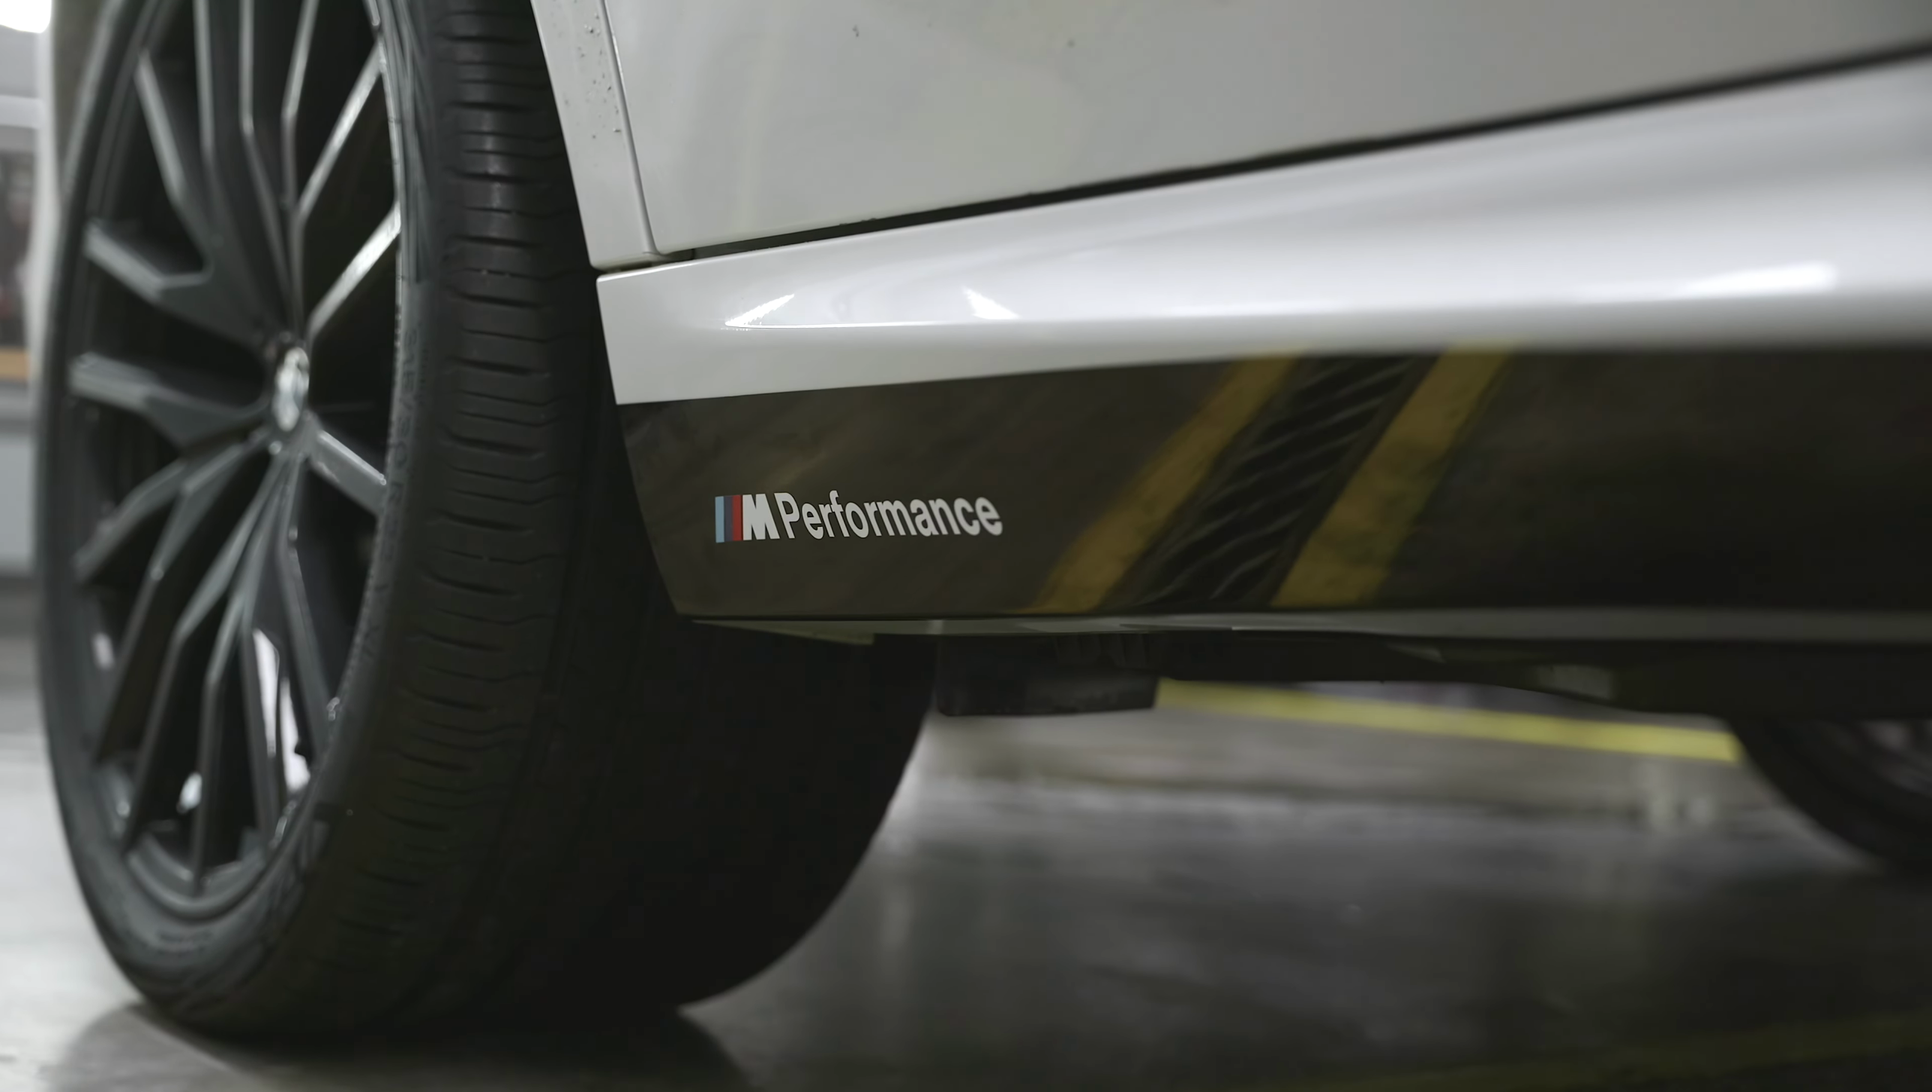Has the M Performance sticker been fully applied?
Yes.